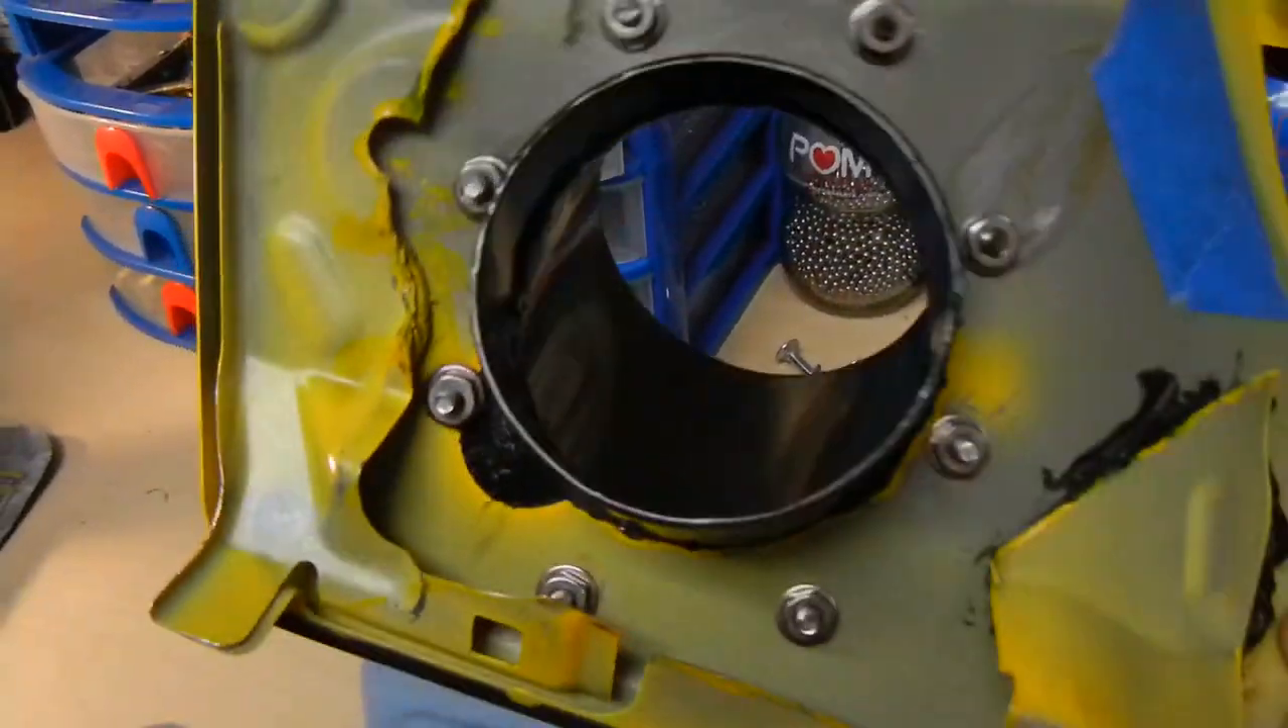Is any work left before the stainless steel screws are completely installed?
No.